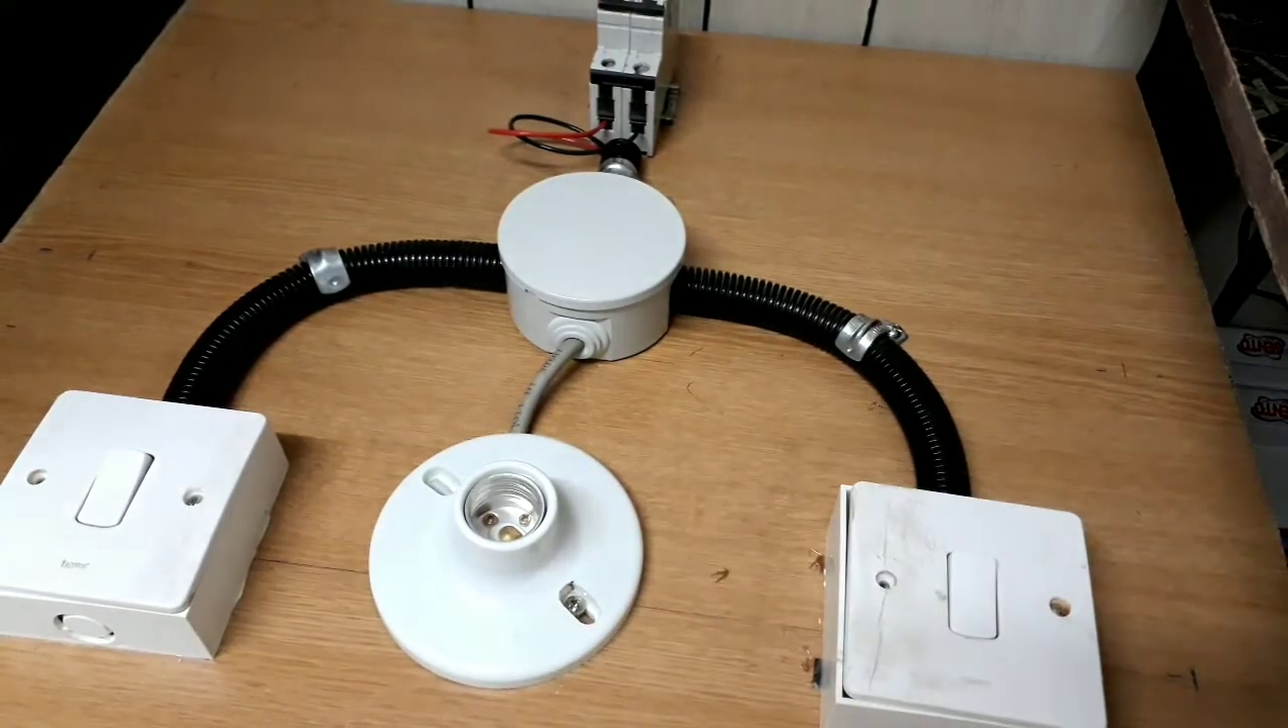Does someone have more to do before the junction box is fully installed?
No.